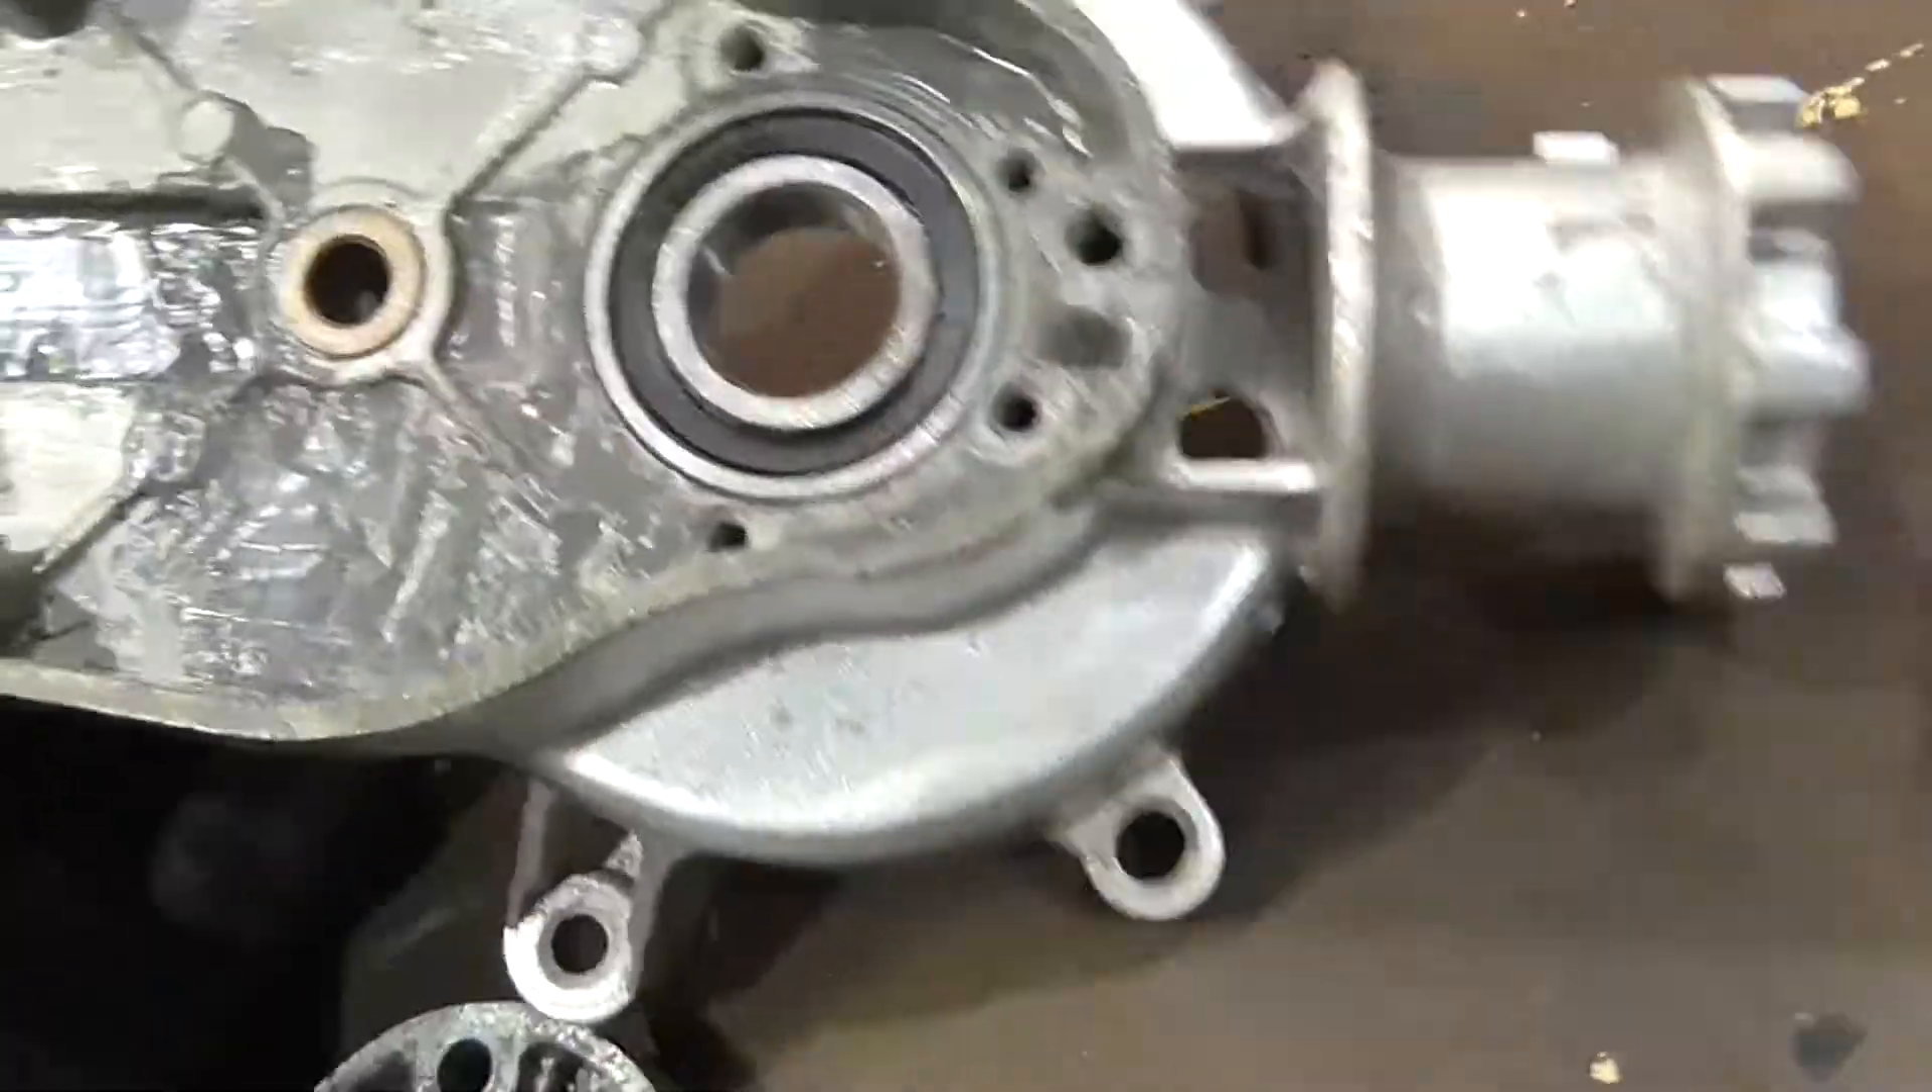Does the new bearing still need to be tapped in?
No.